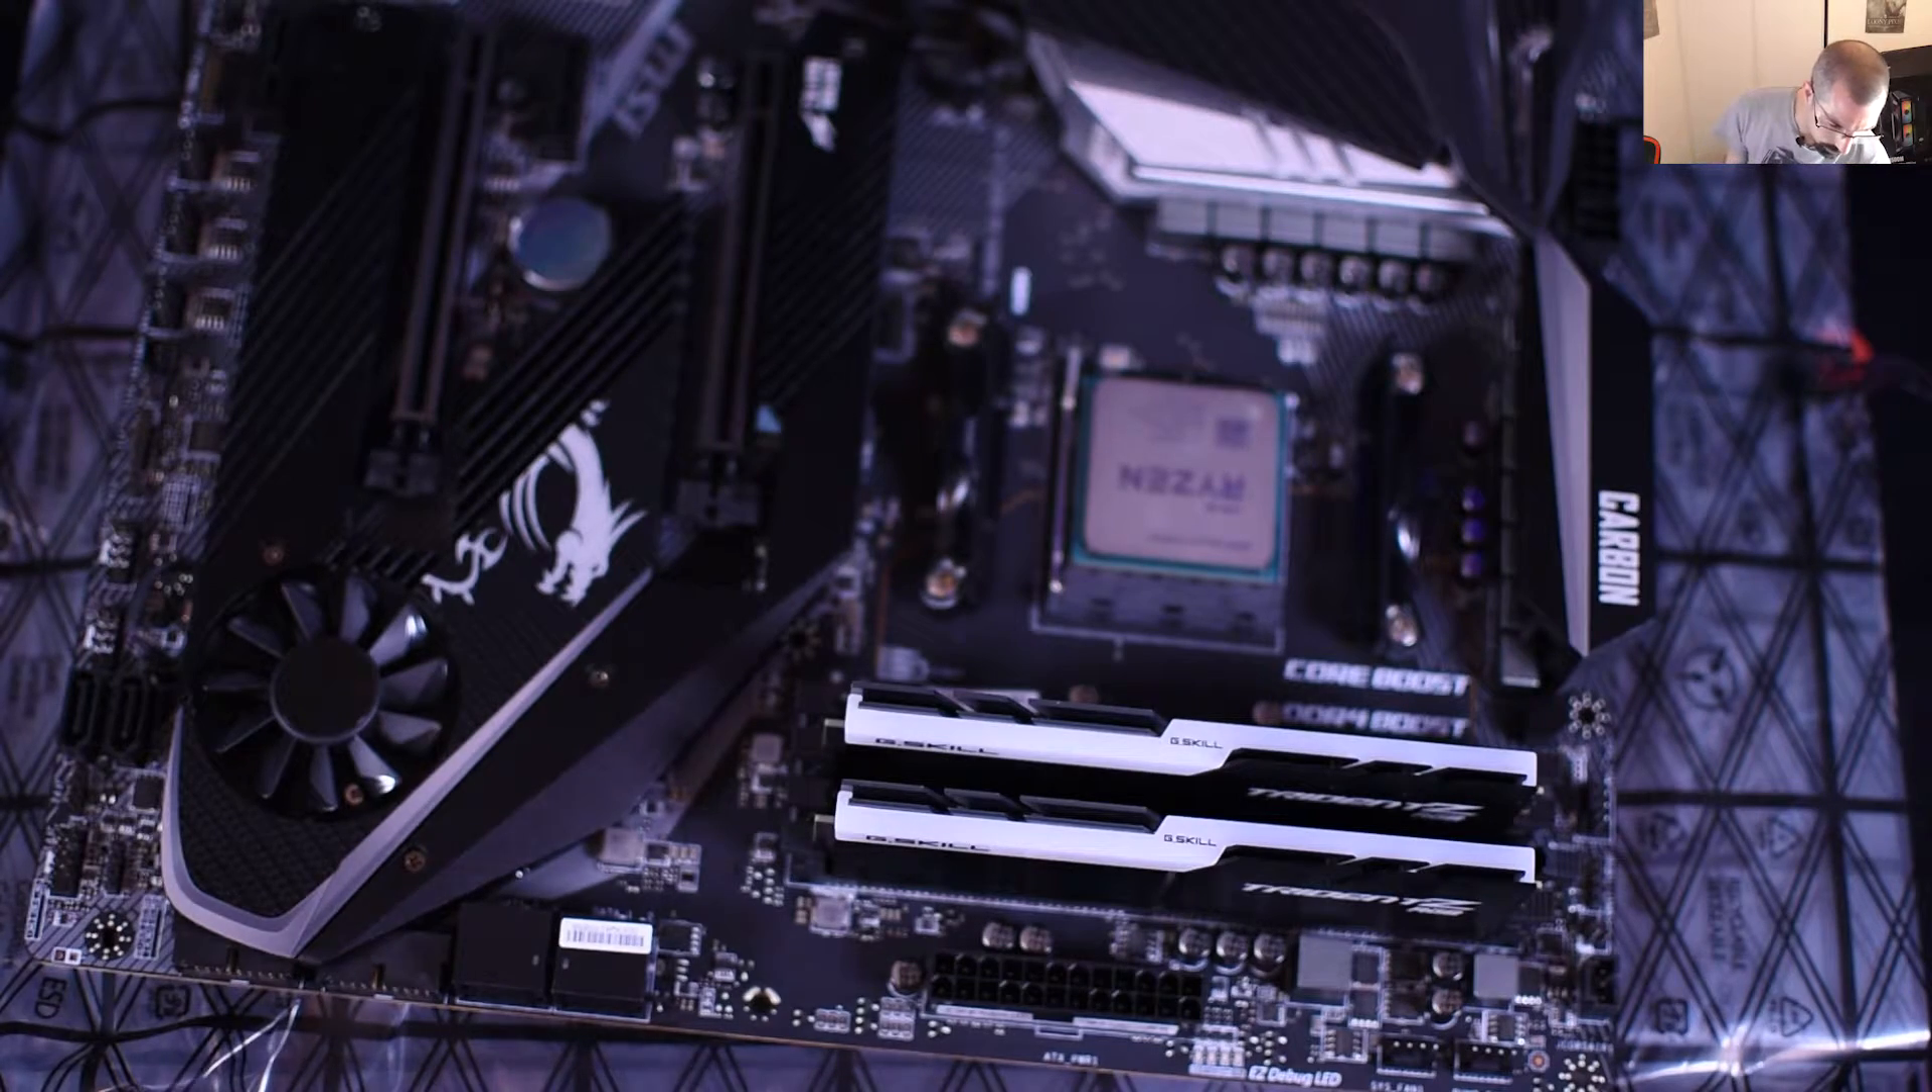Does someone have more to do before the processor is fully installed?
No.